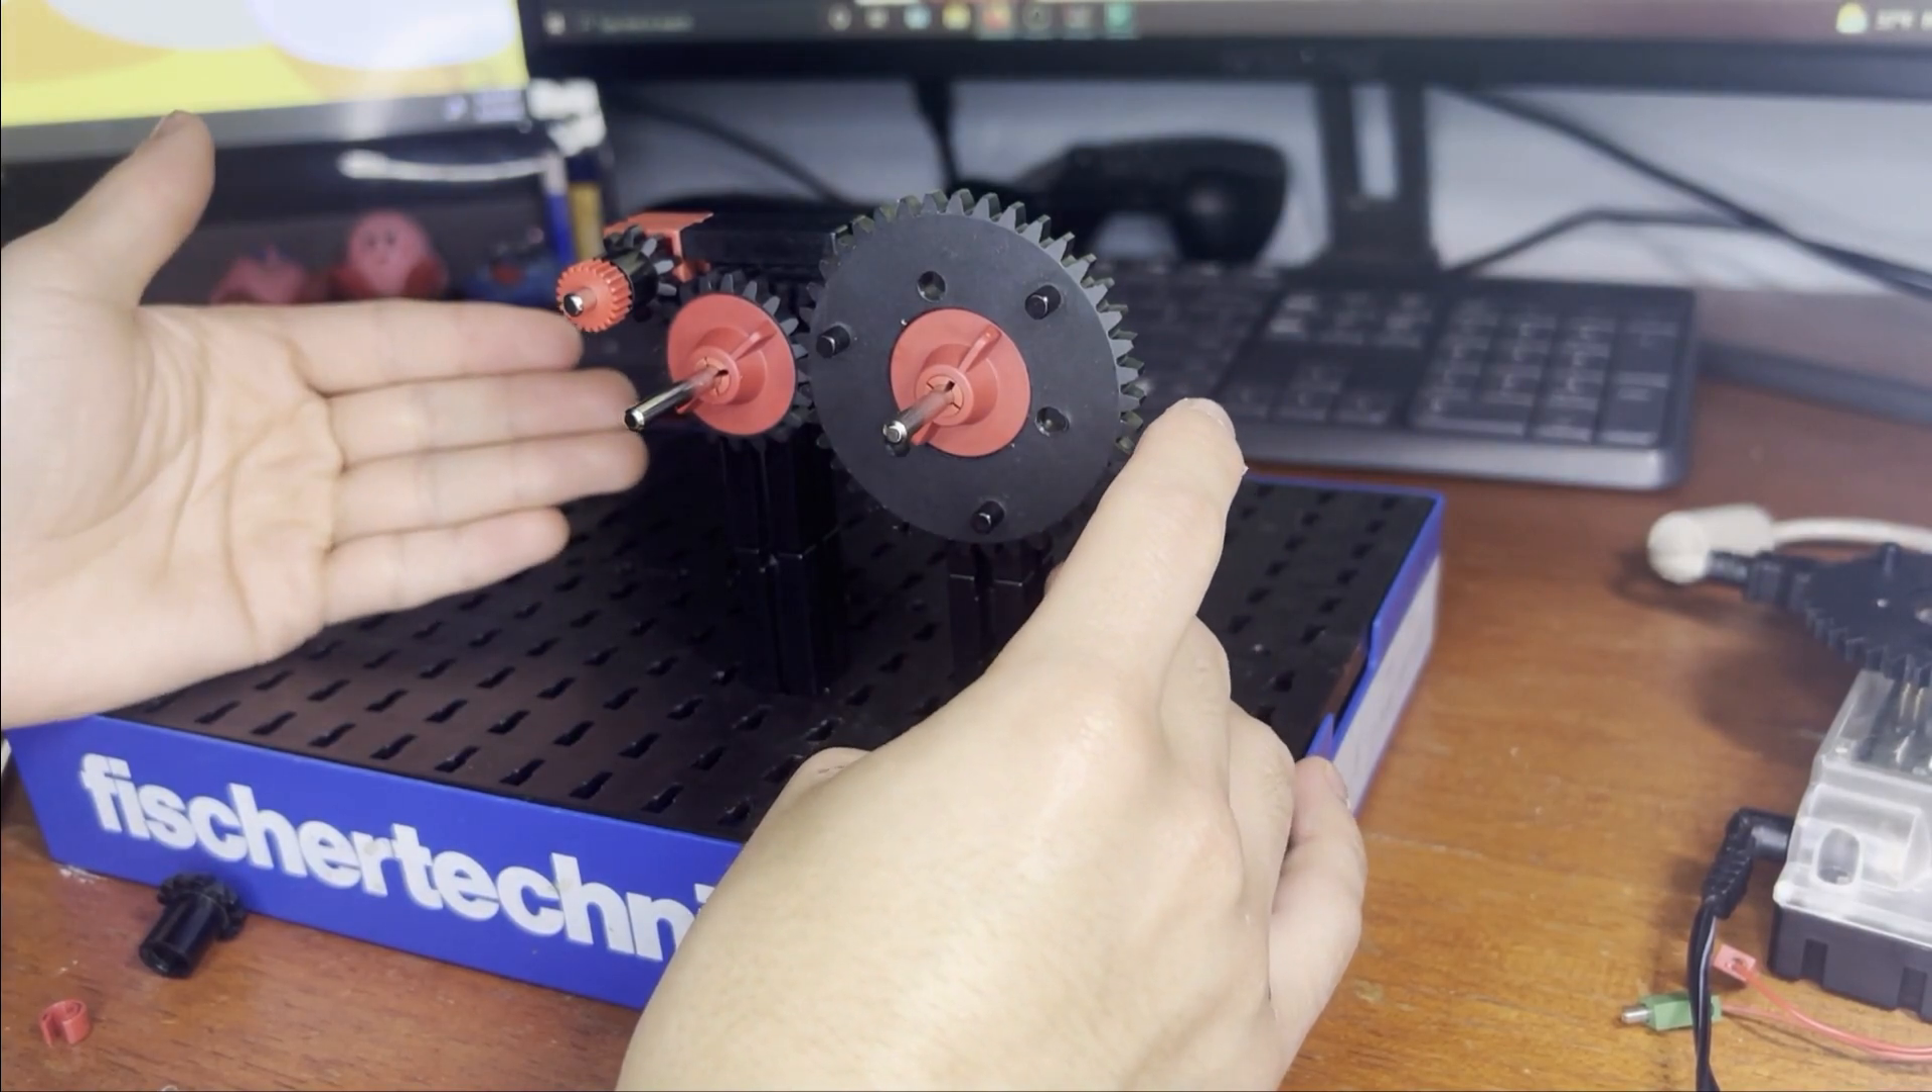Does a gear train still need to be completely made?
No.